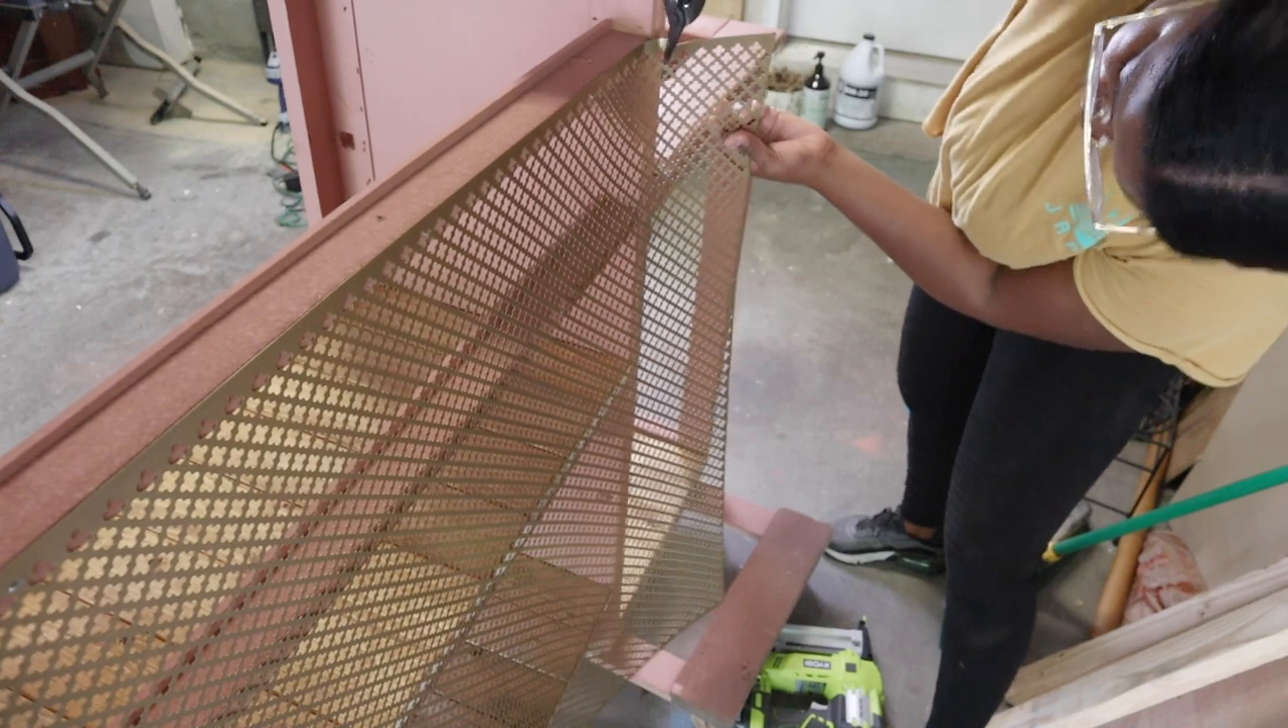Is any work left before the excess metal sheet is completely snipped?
Yes.